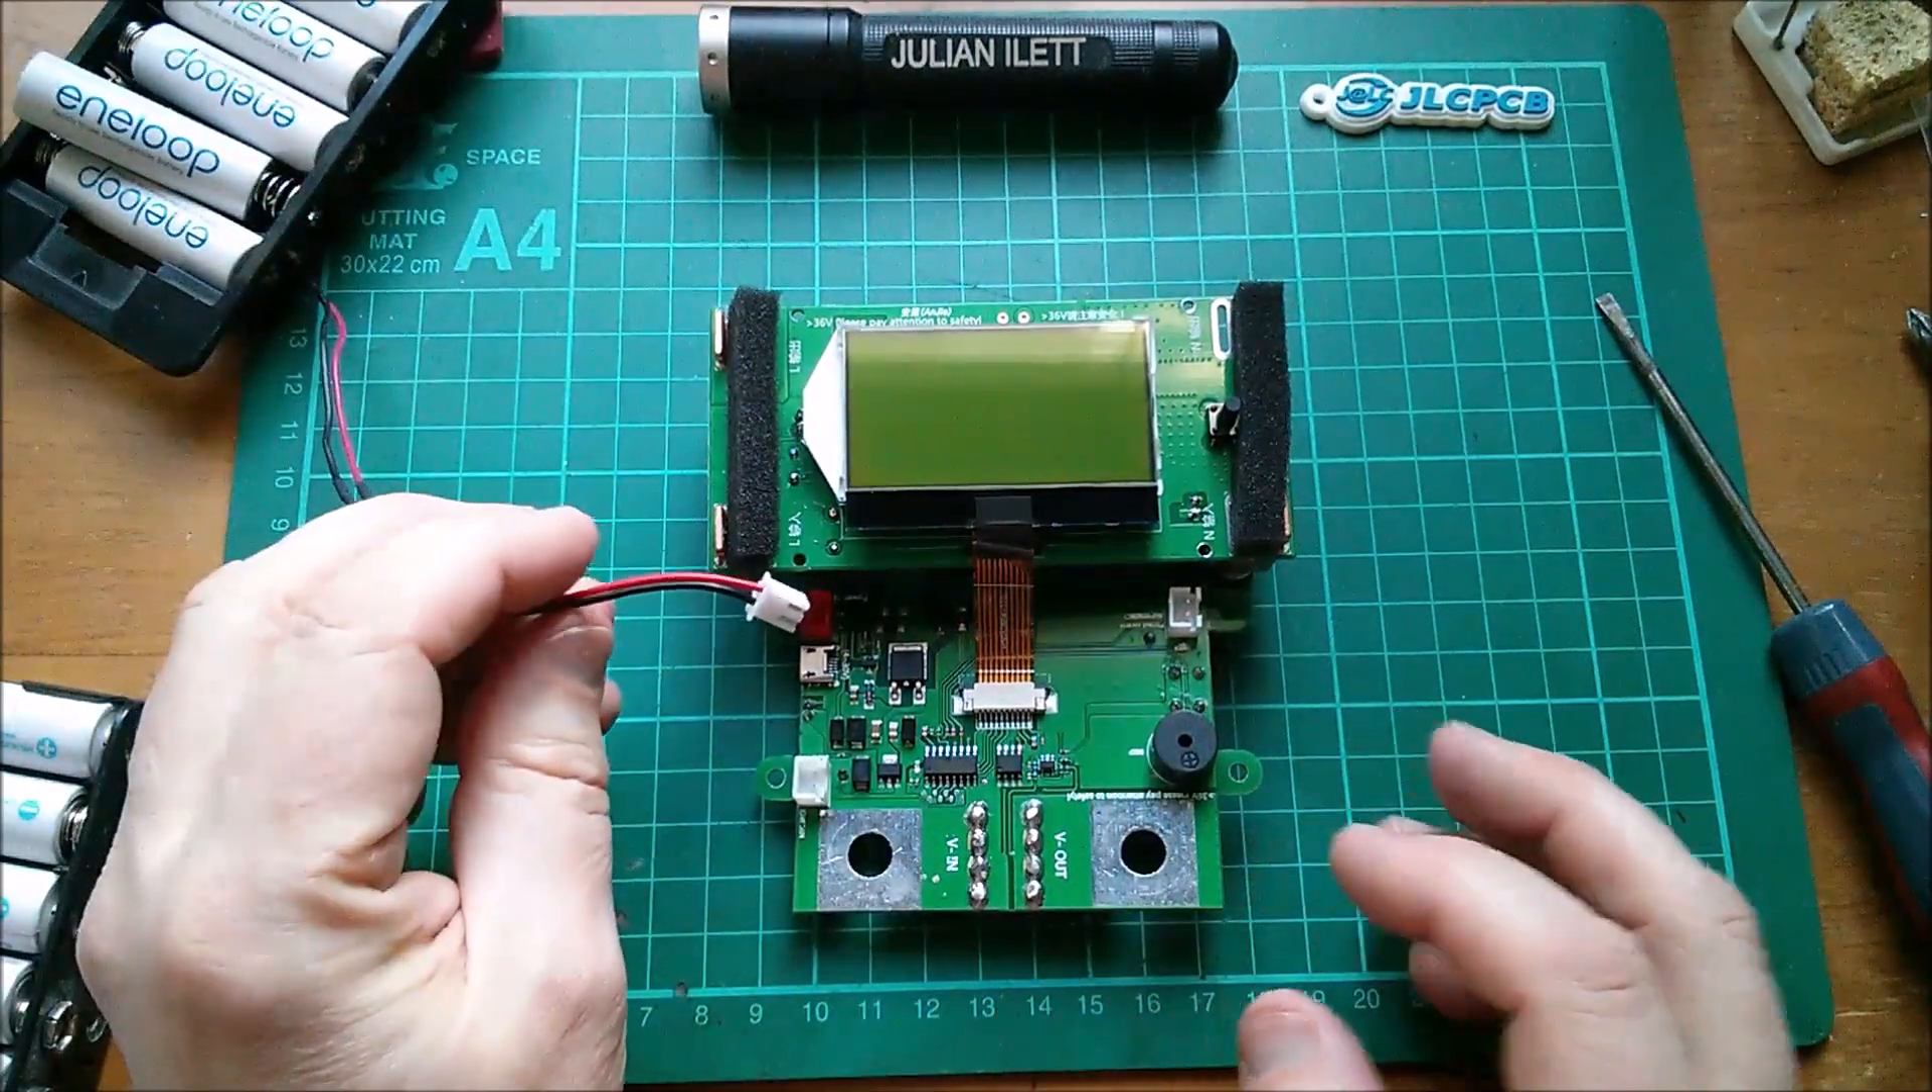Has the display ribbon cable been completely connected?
Yes.